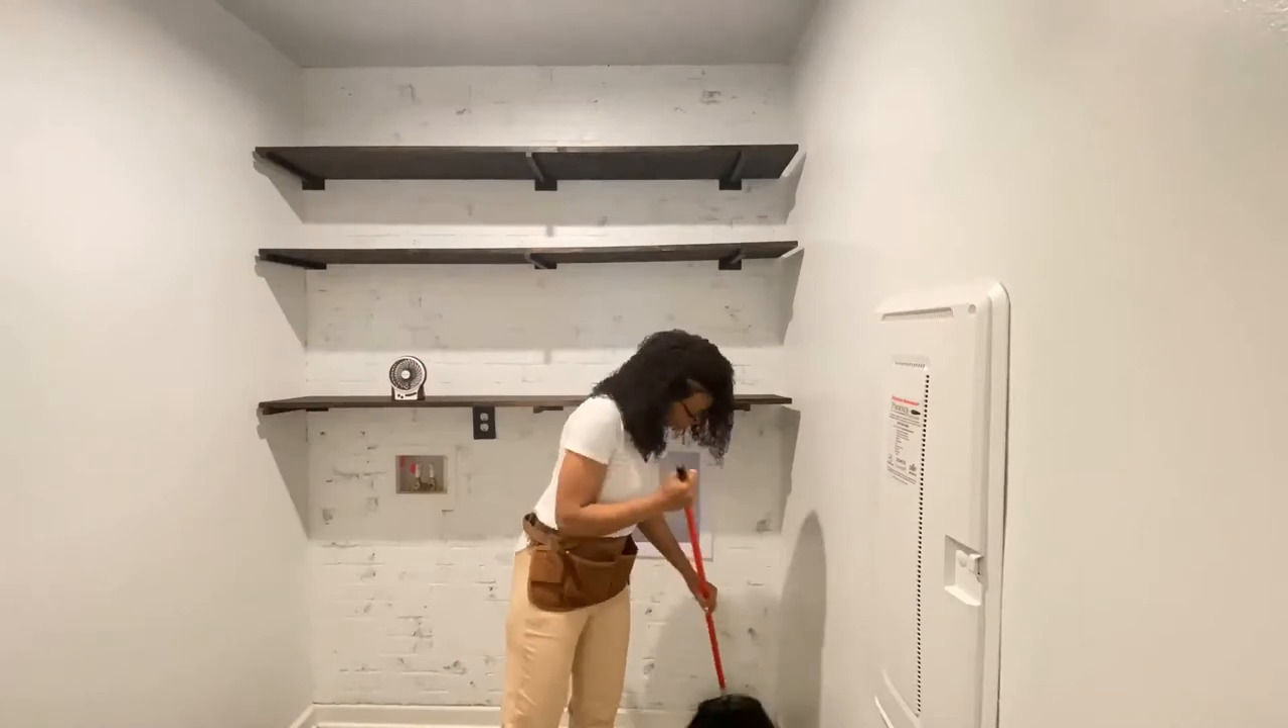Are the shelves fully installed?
Yes.